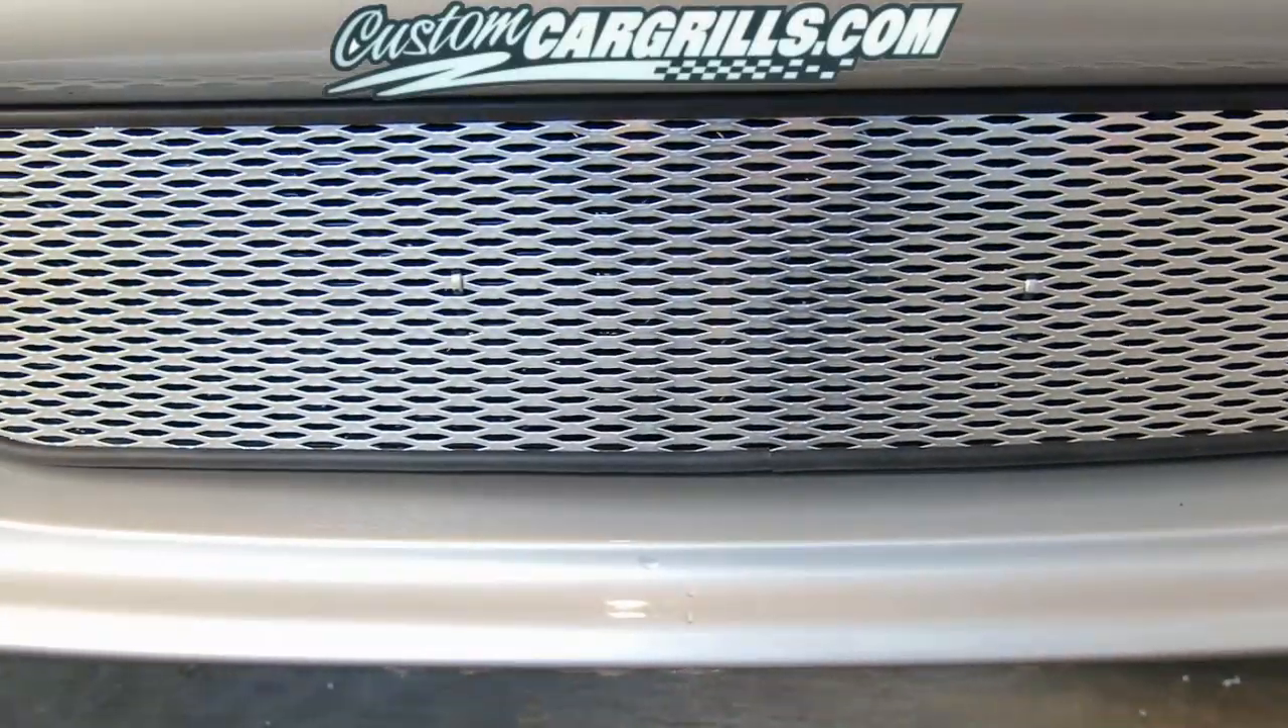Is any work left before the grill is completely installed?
No.